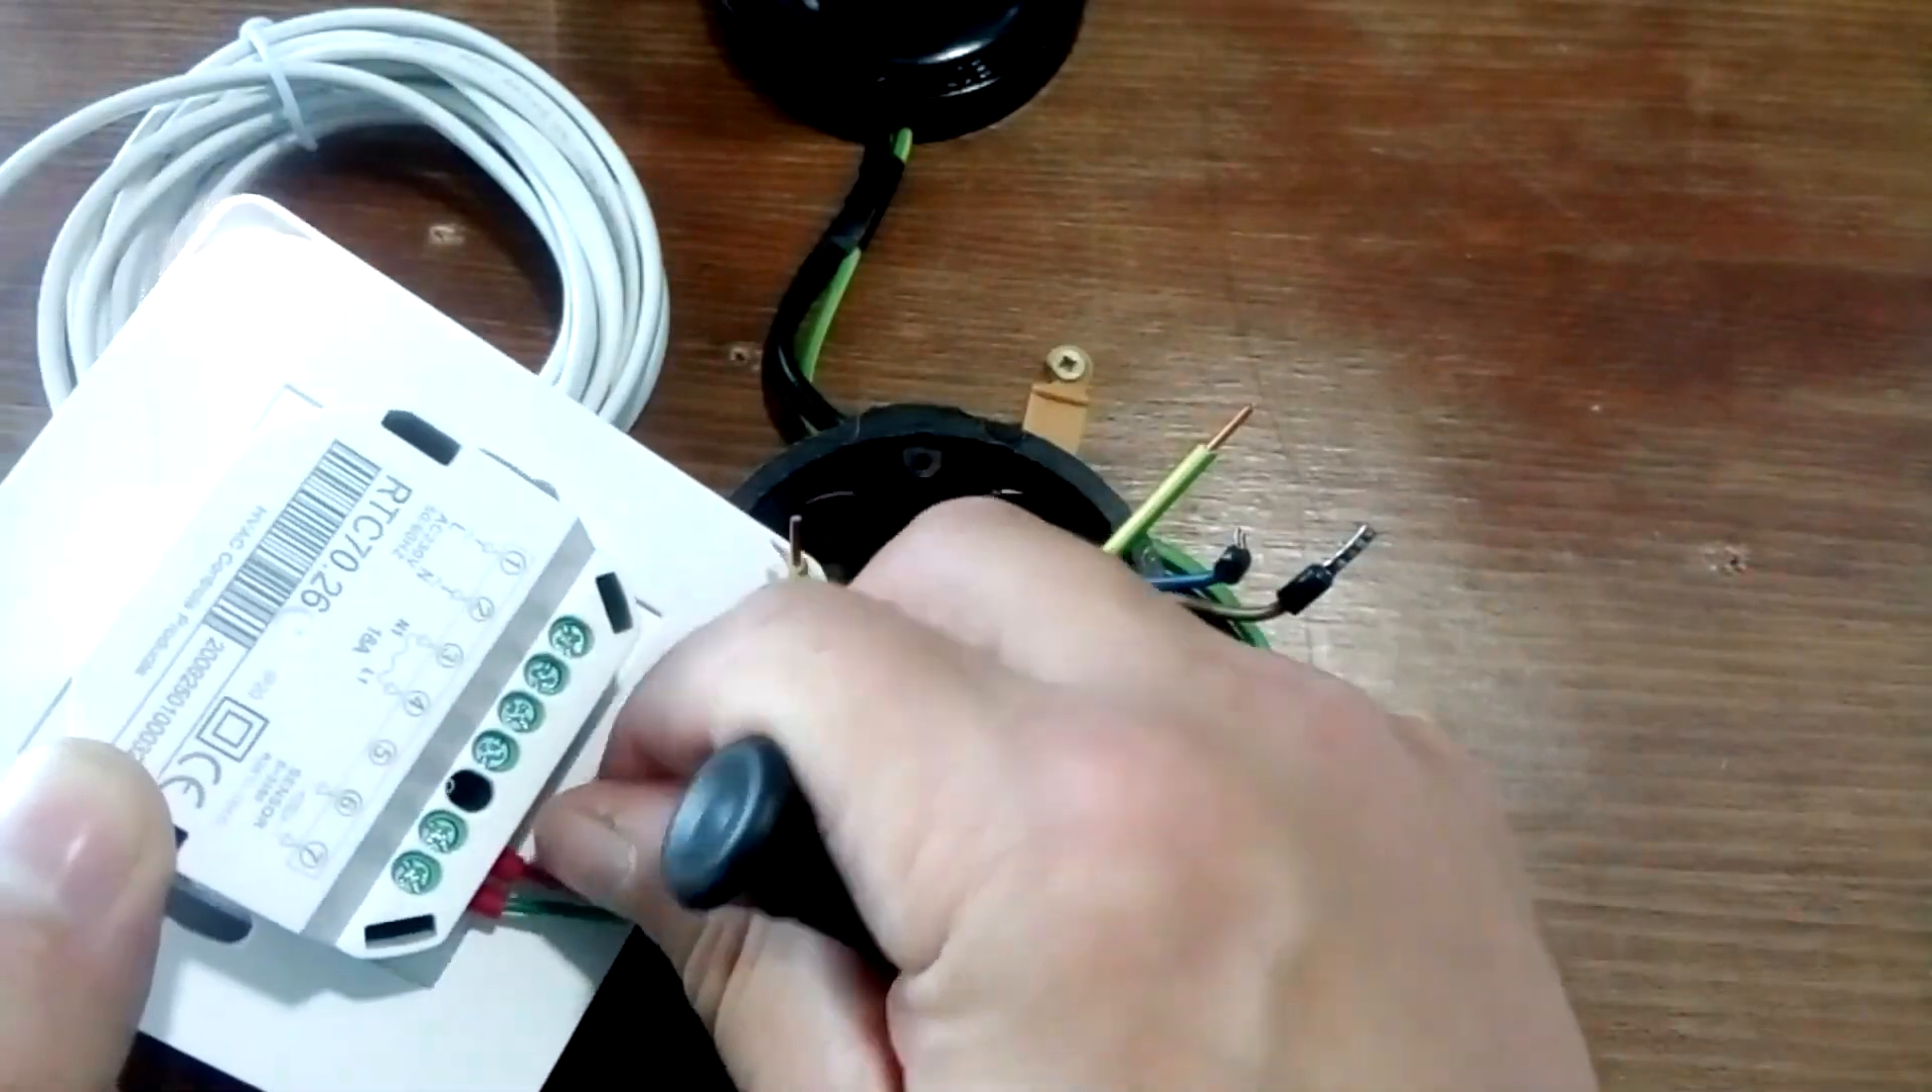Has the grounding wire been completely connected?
No.